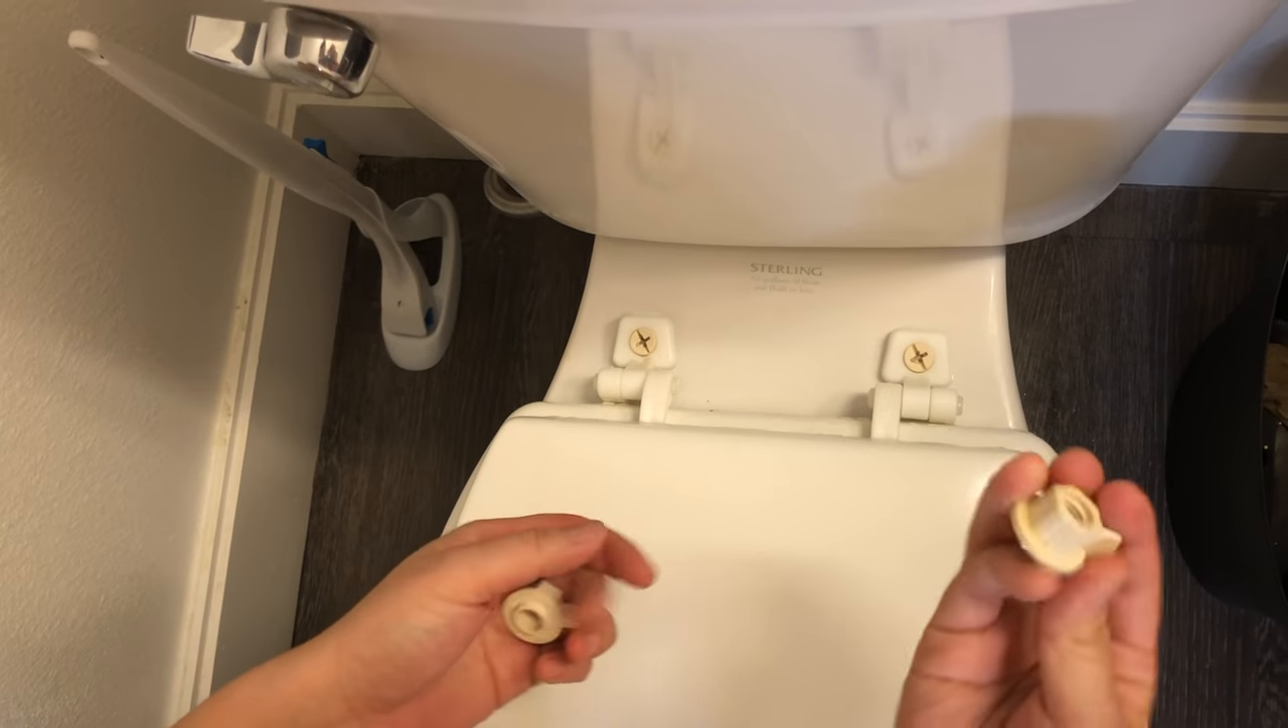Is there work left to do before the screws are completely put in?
No.